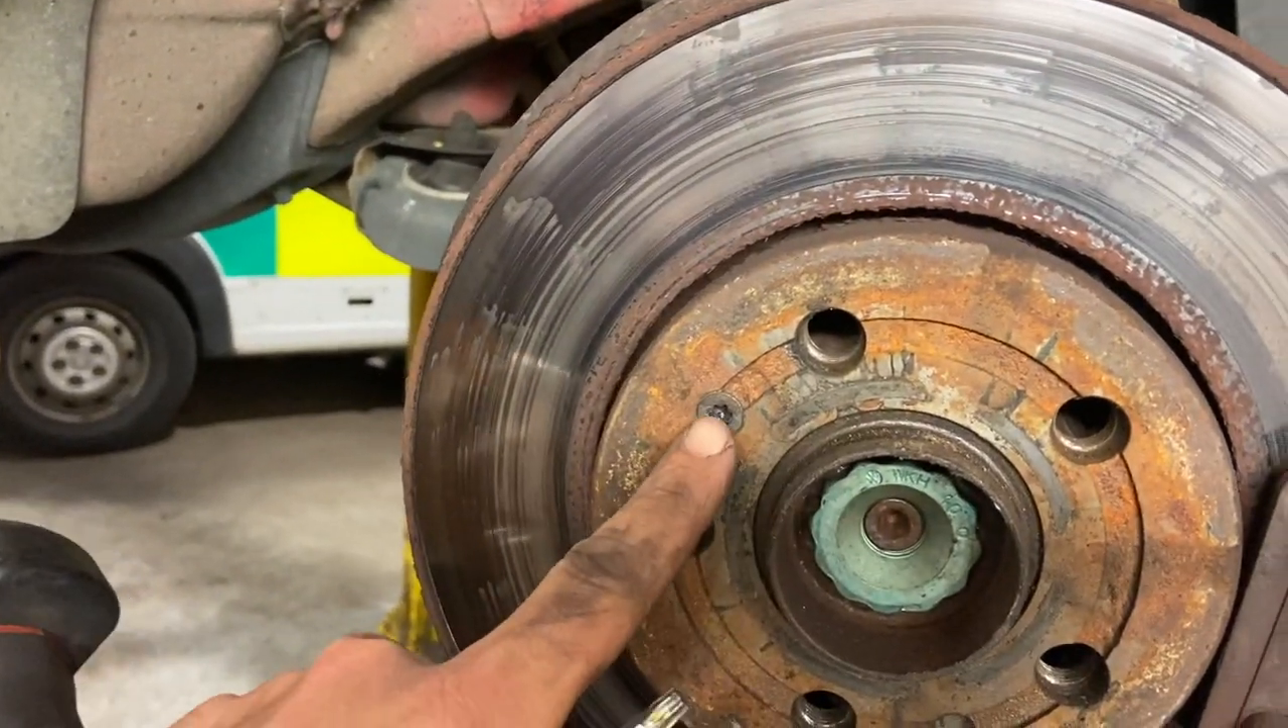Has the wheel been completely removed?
Yes.